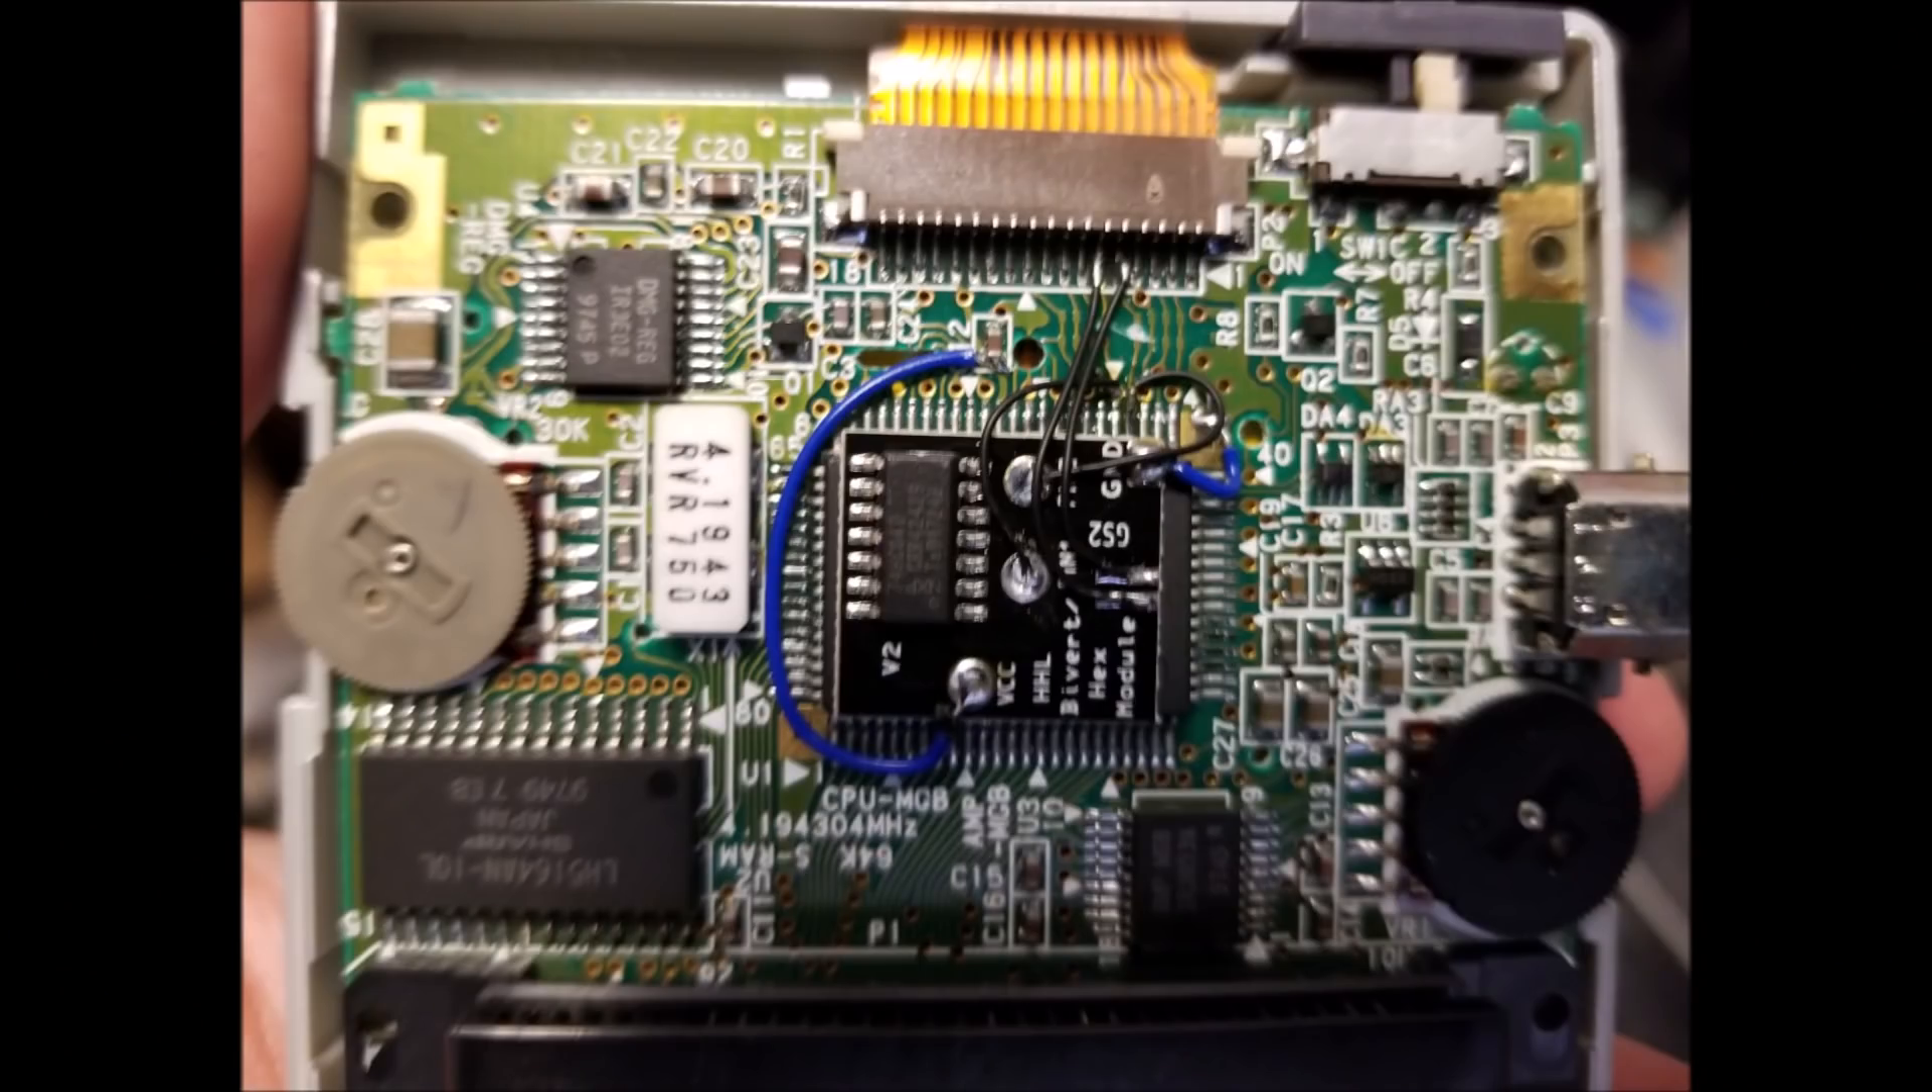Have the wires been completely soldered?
Yes.